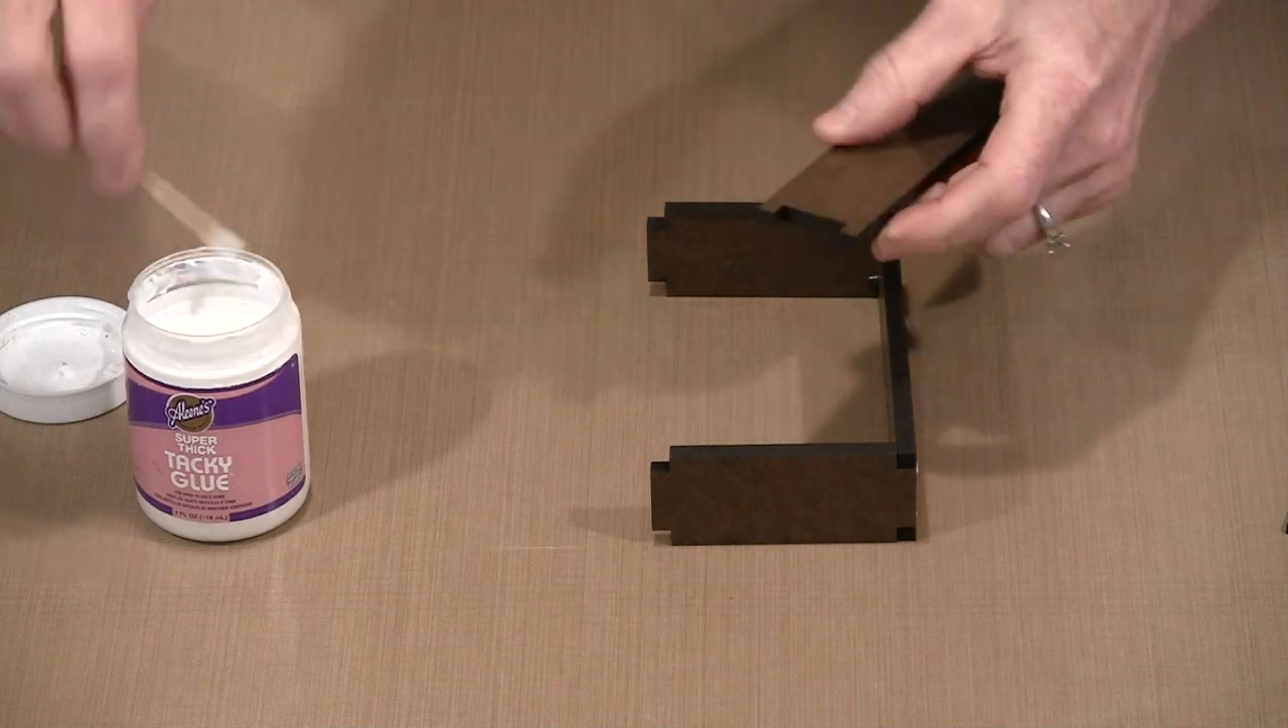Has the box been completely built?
No.